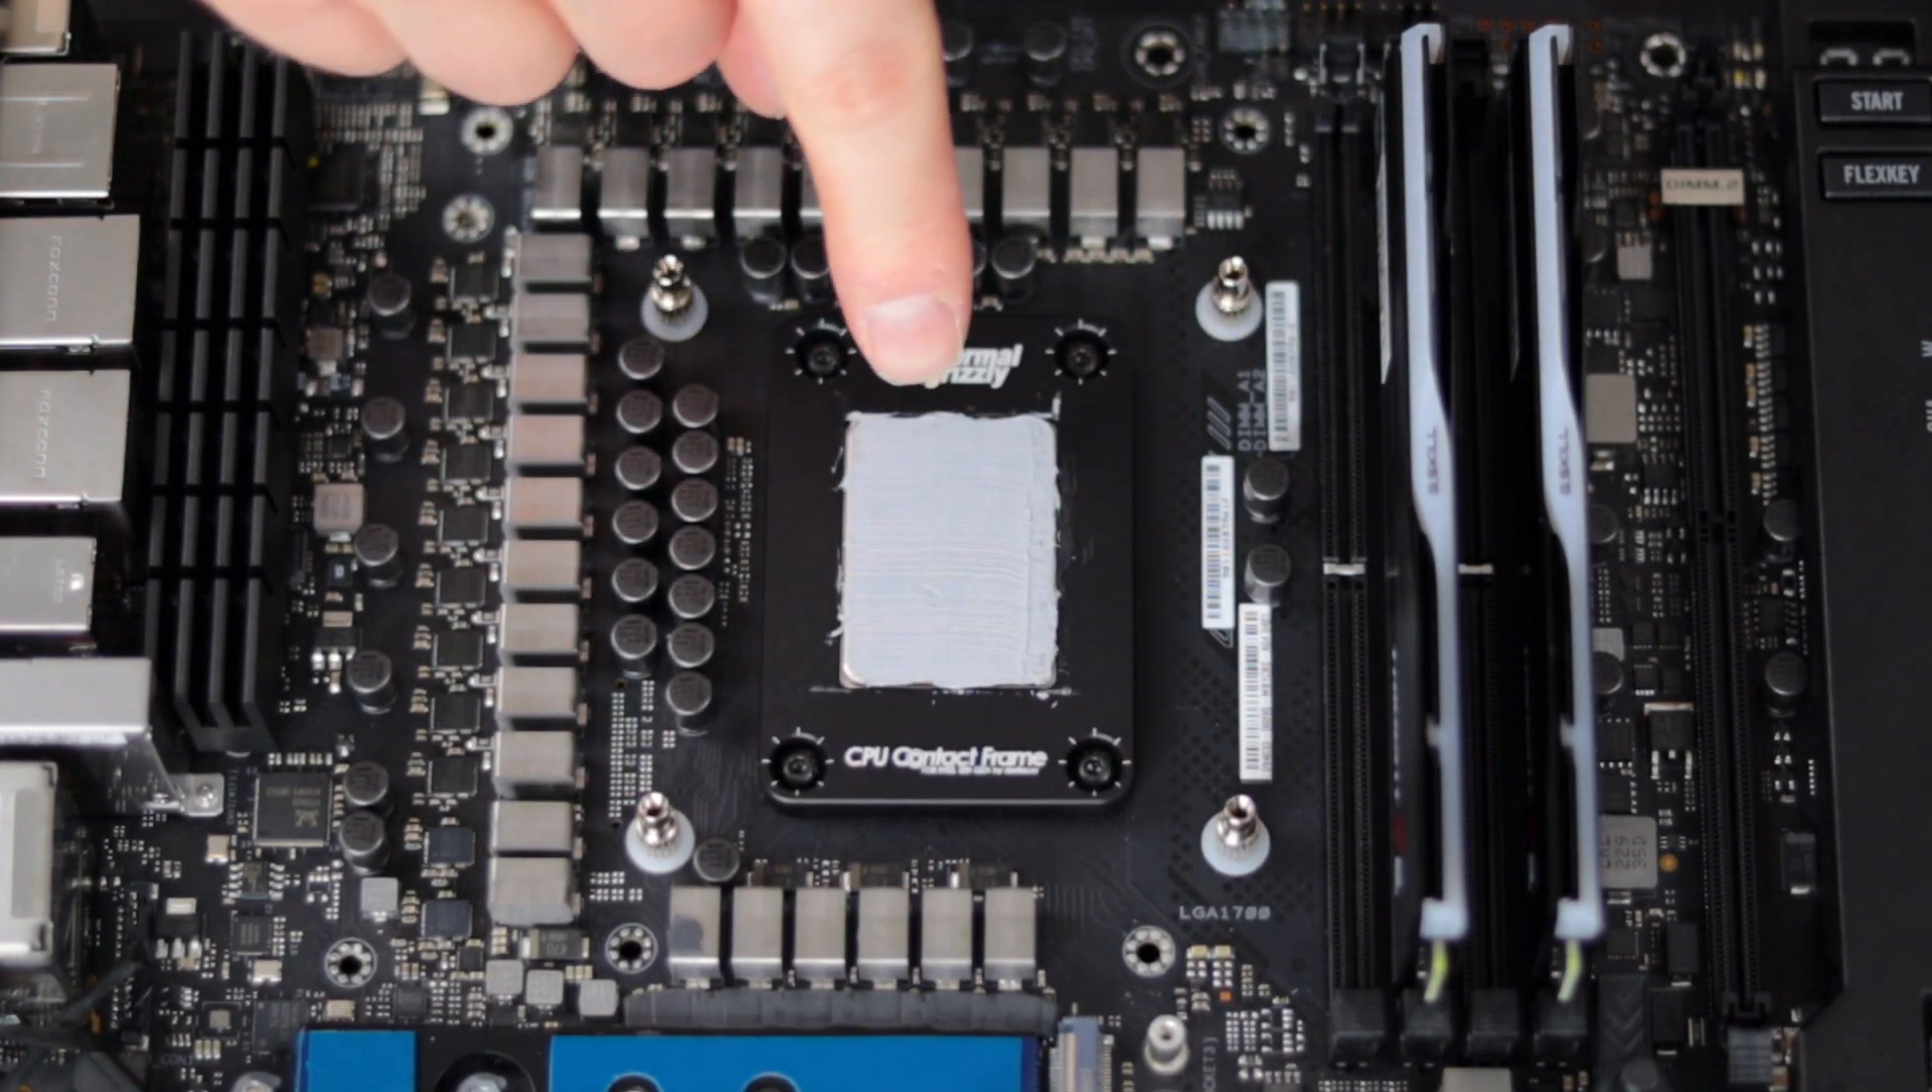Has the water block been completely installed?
No.